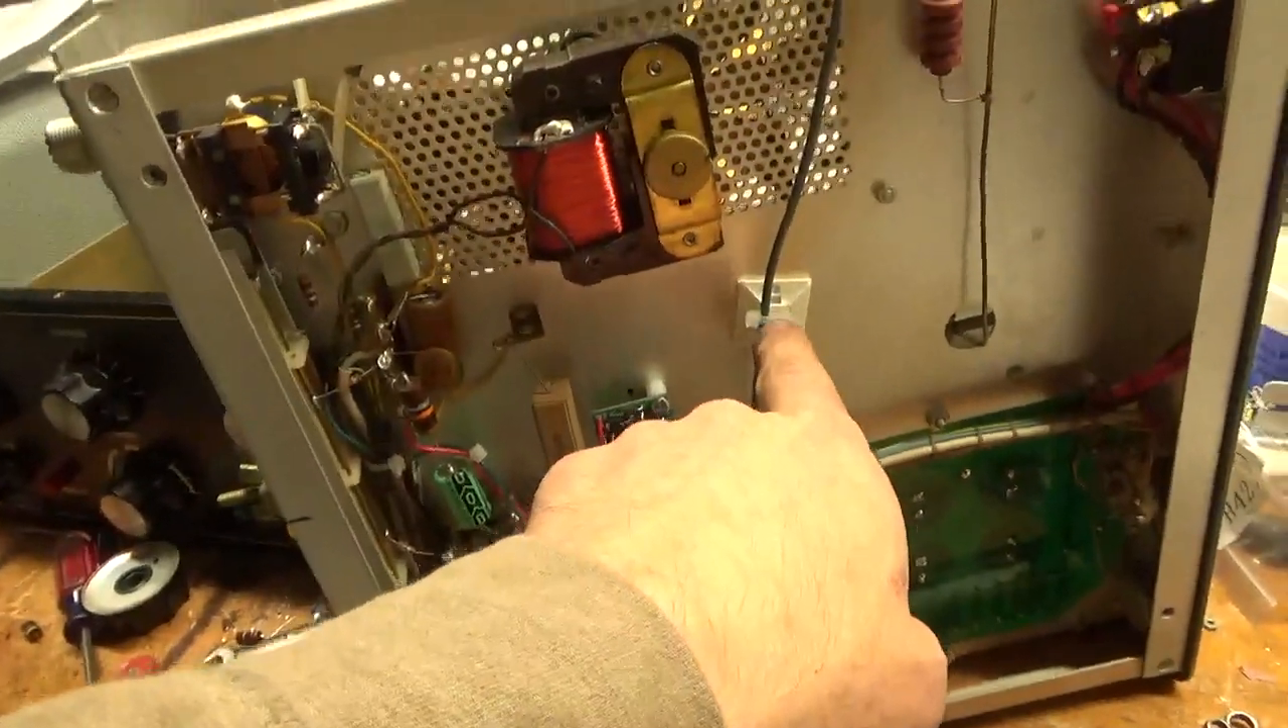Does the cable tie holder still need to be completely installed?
No.